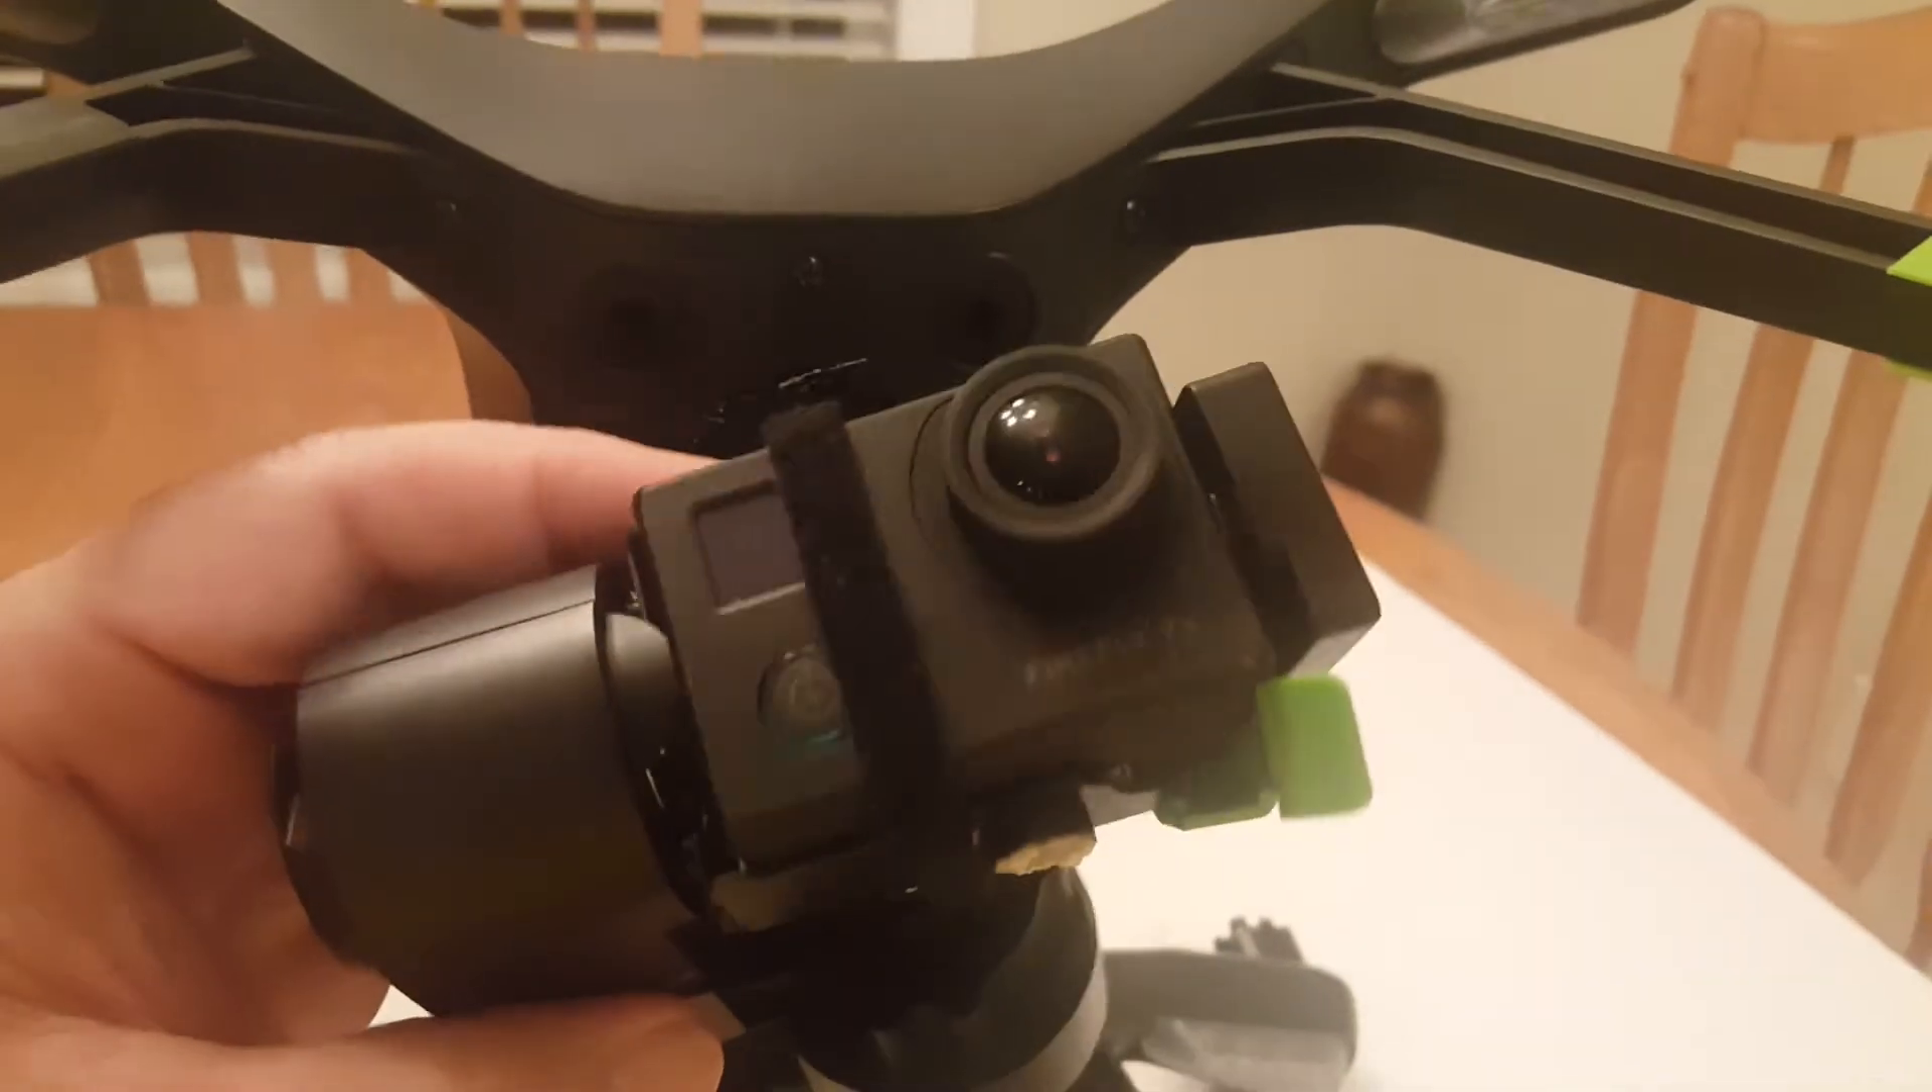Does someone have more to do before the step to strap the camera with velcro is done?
No.